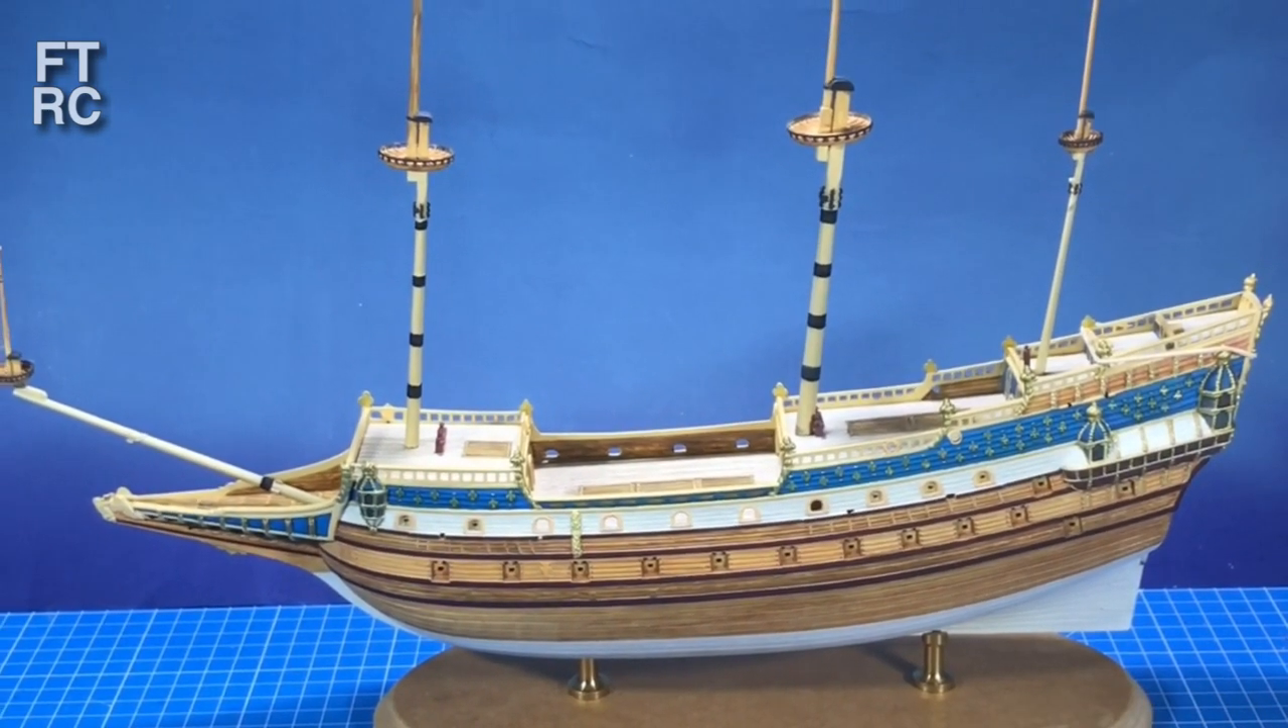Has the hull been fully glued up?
Yes.